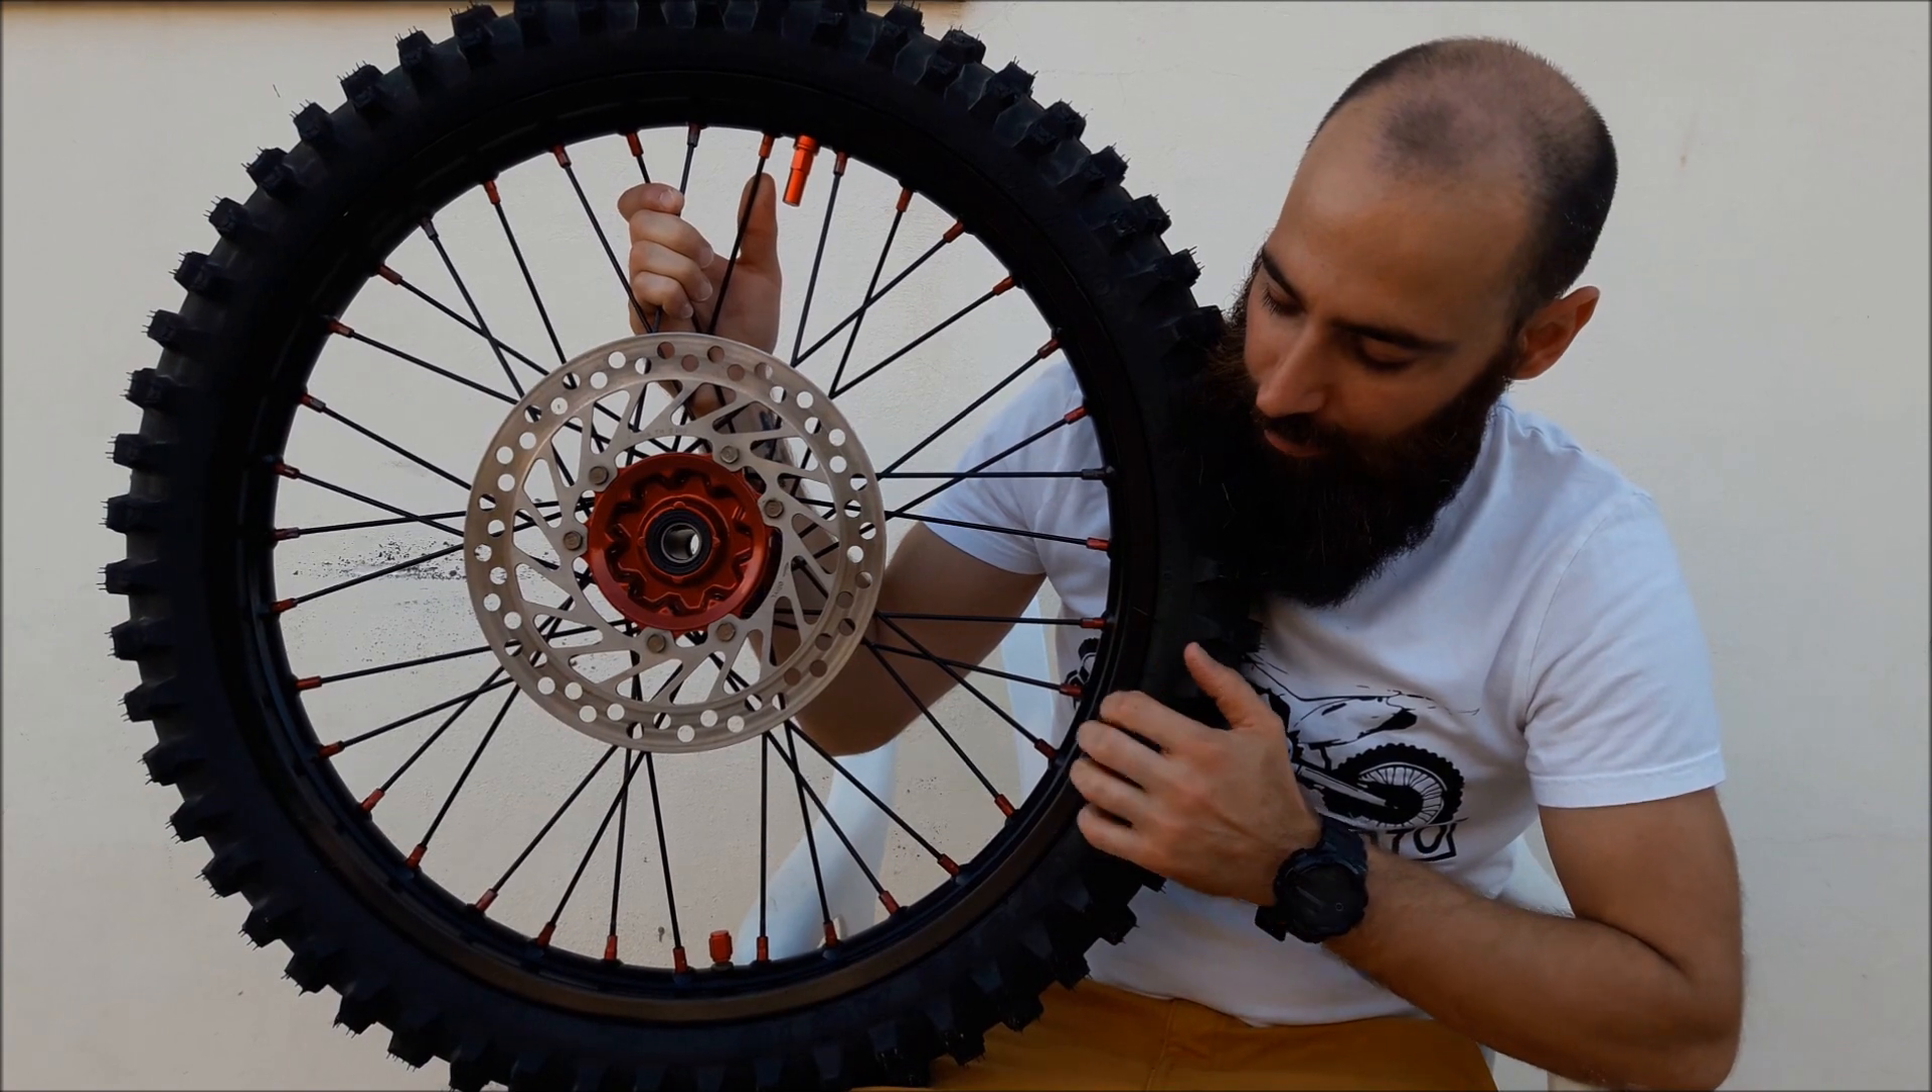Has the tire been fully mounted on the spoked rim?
Yes.